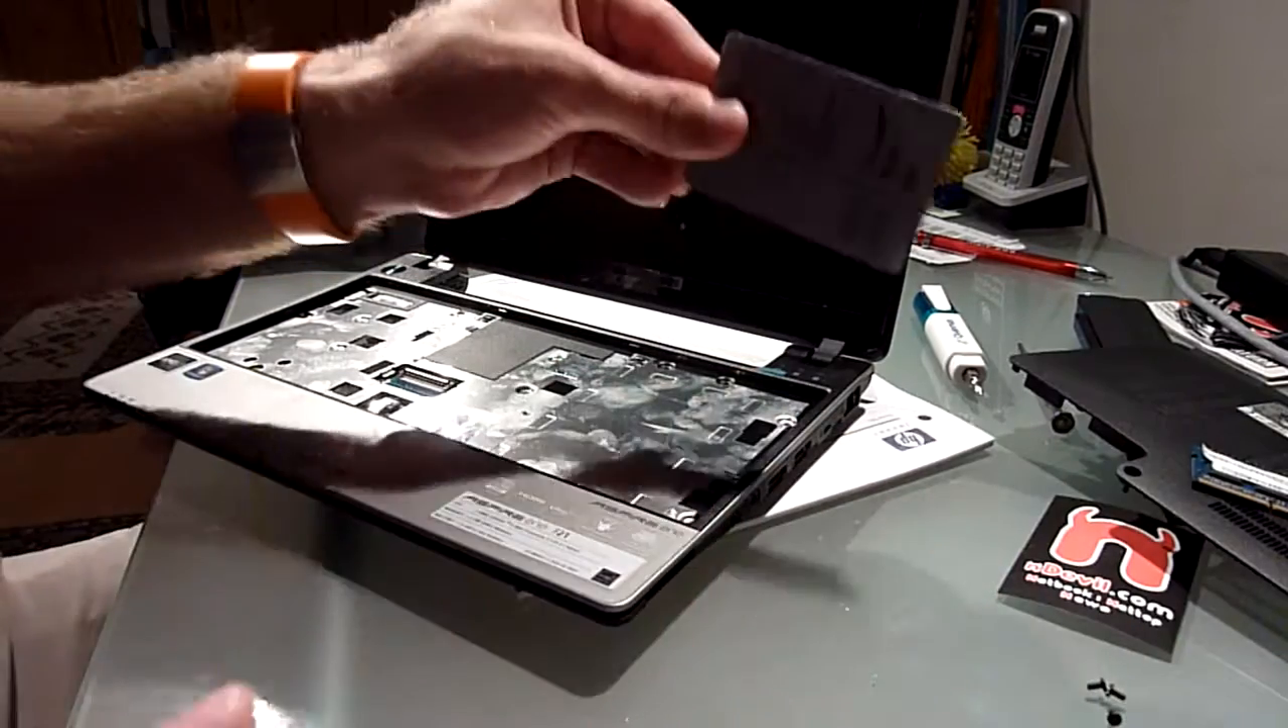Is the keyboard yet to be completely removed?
No.